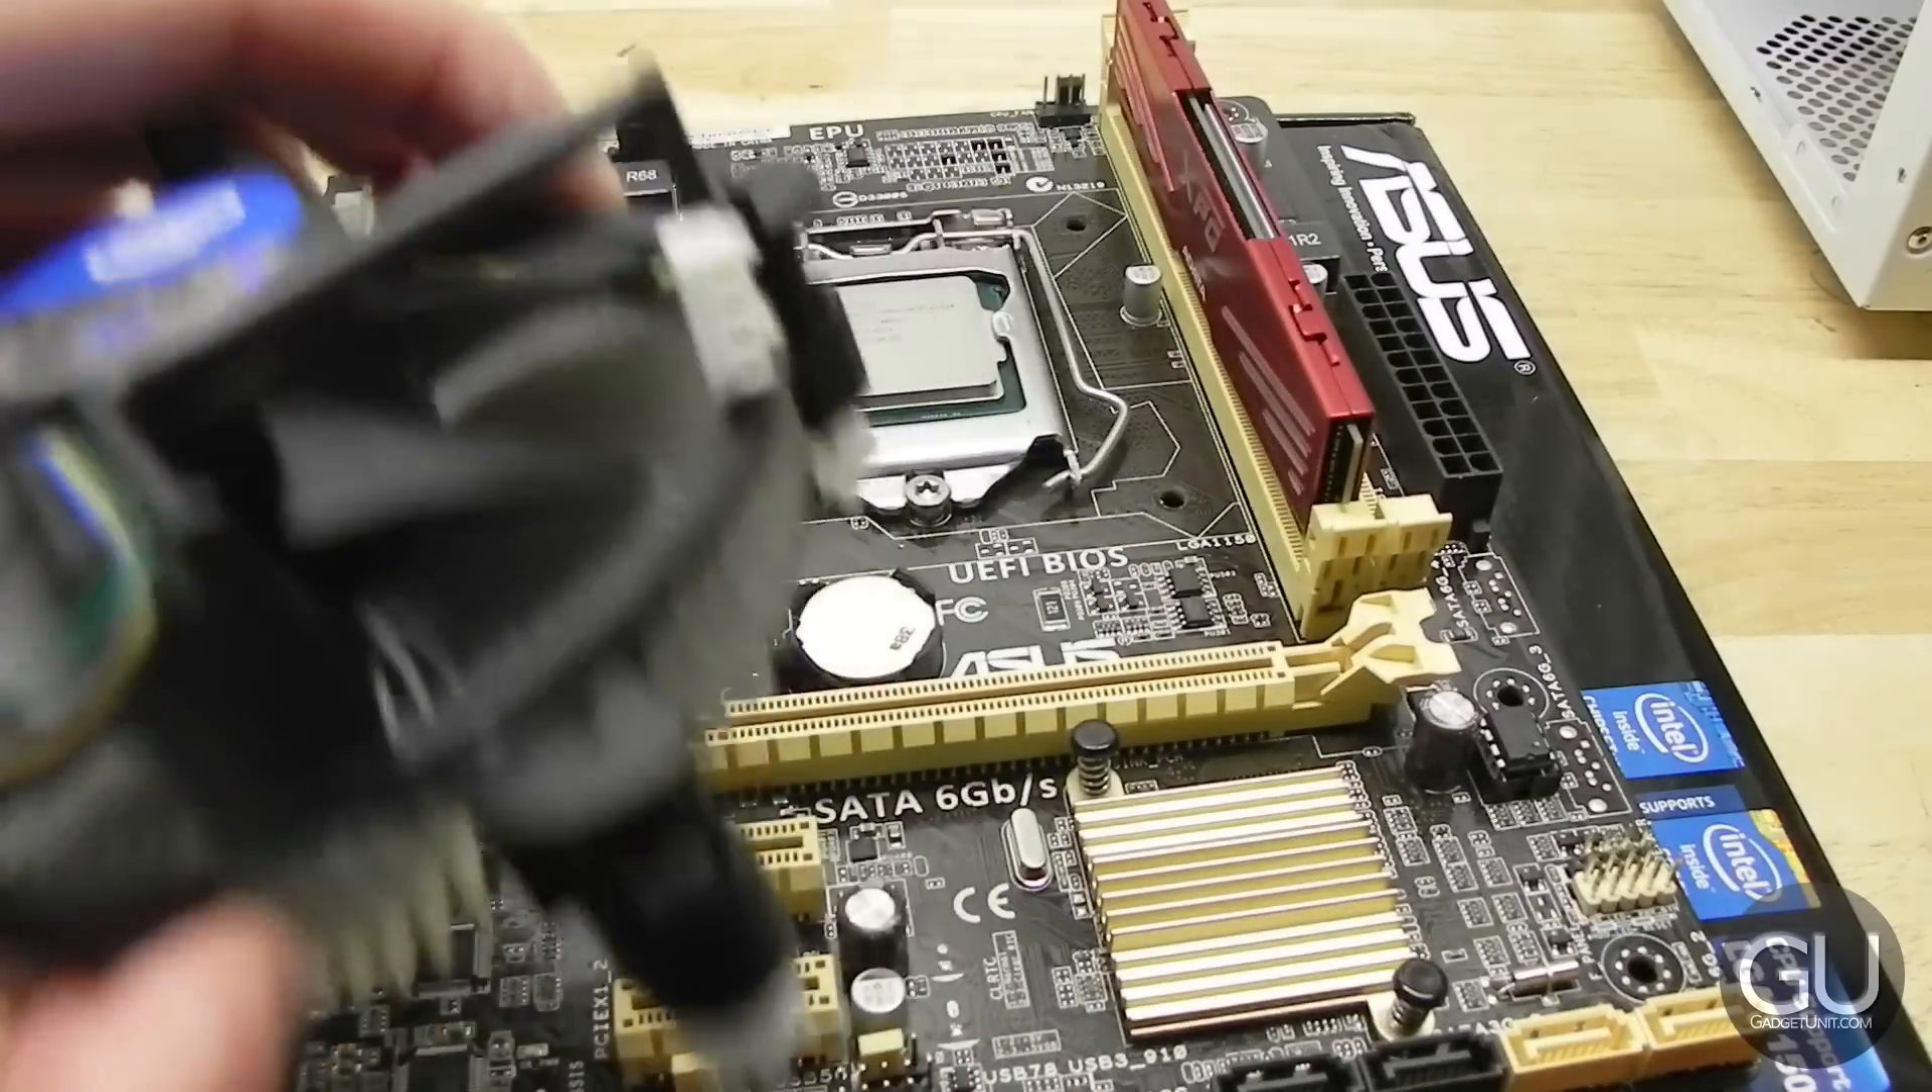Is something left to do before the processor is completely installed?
No.